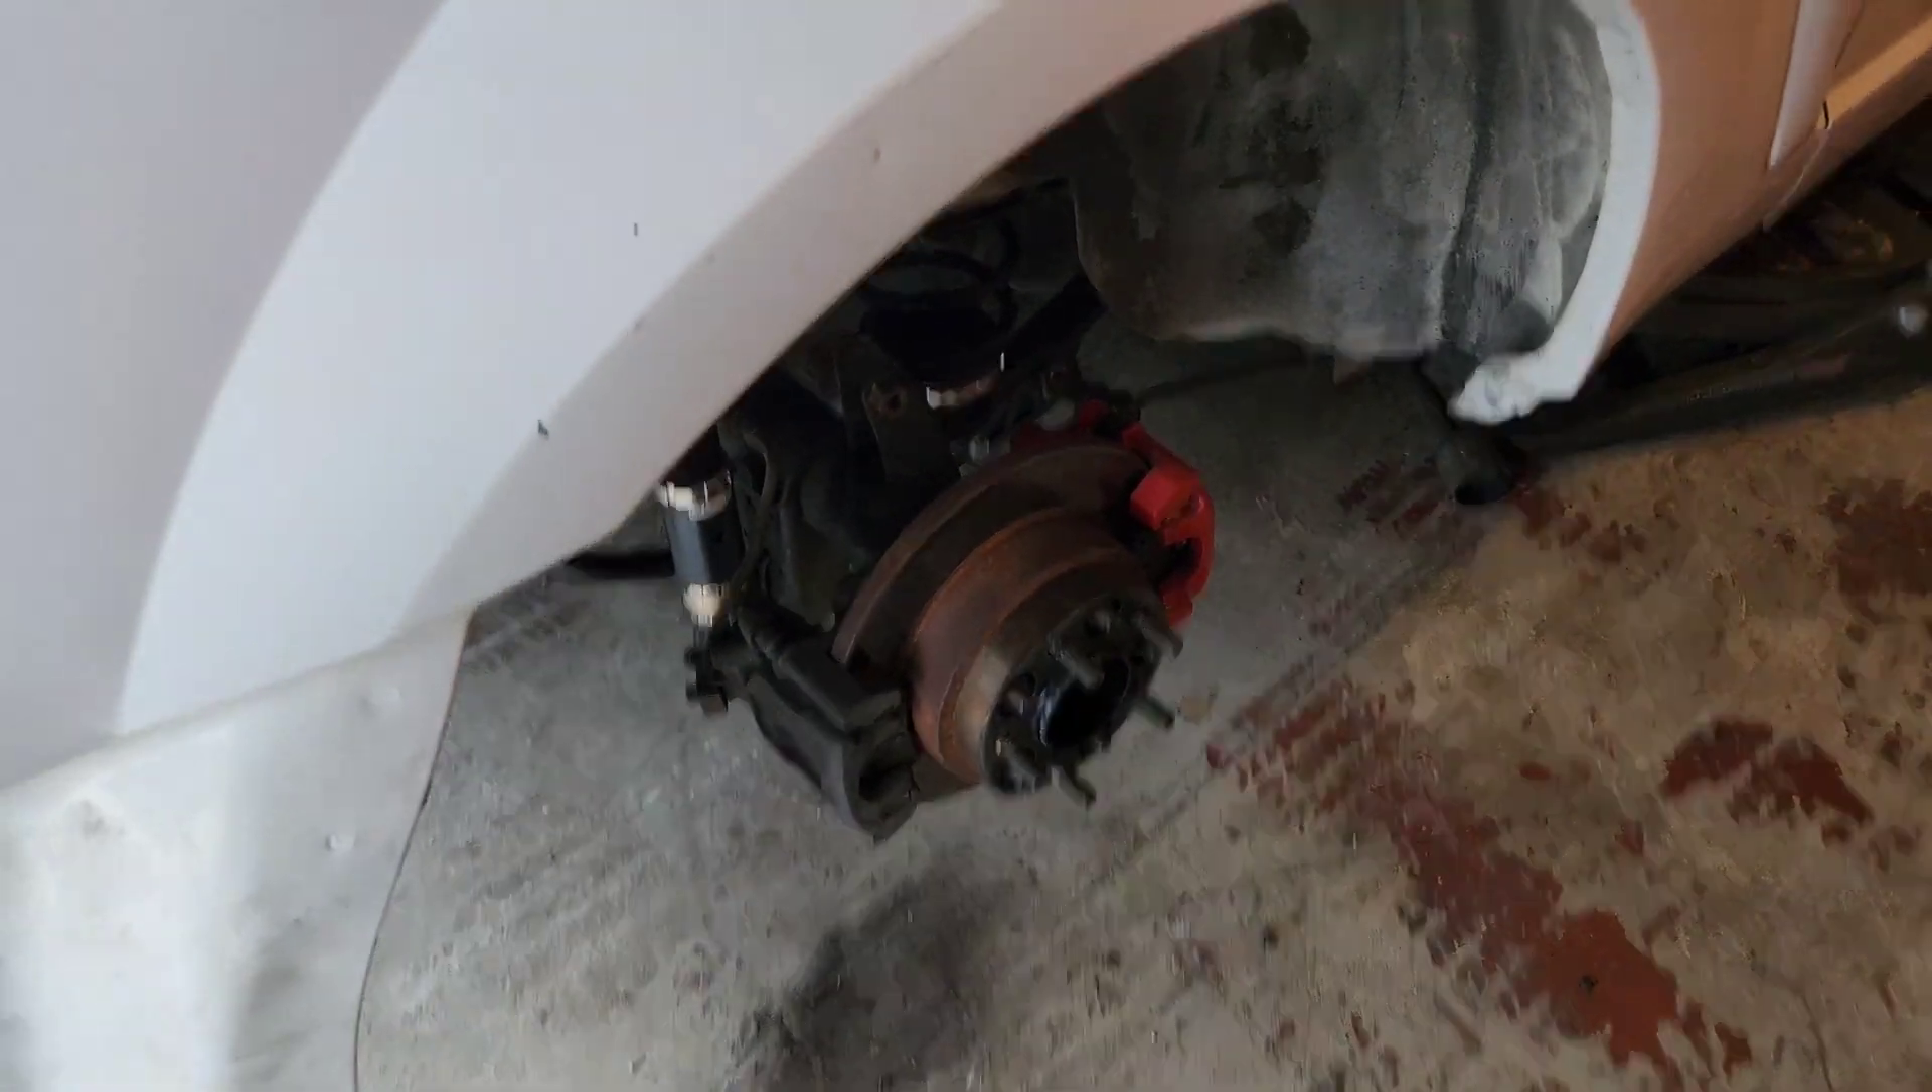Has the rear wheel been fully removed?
Yes.